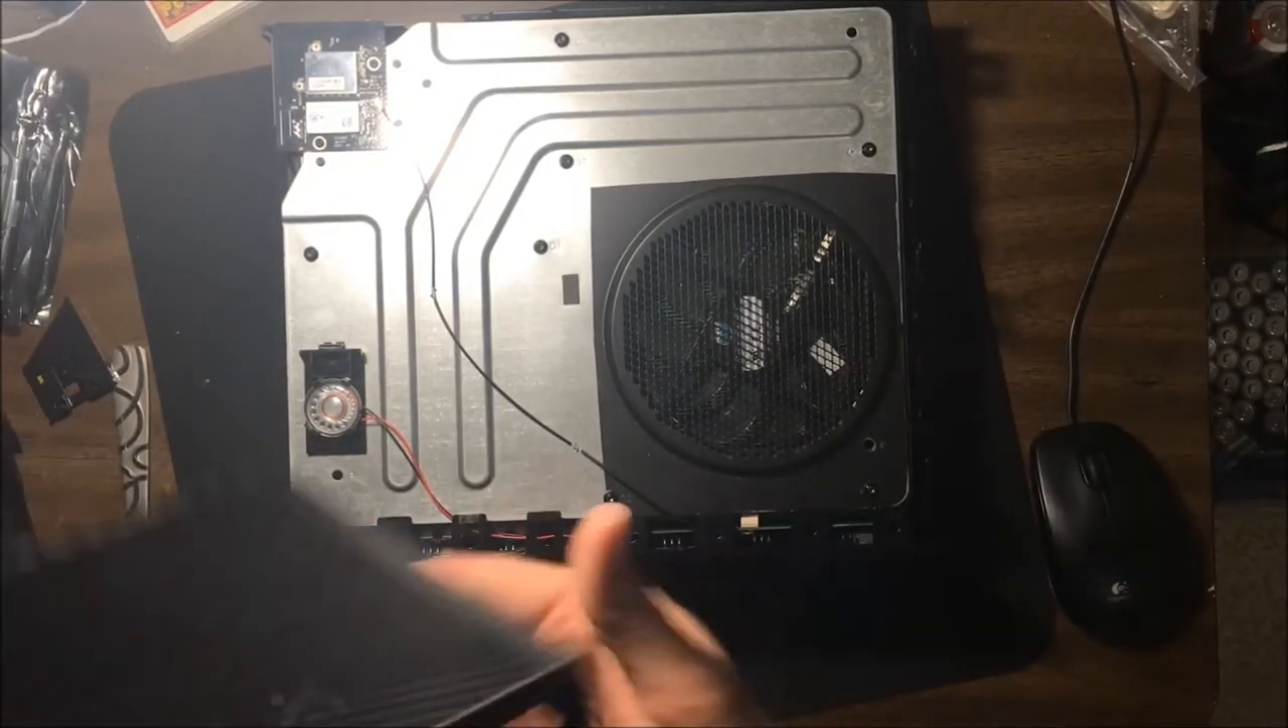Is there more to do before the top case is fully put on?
Yes.